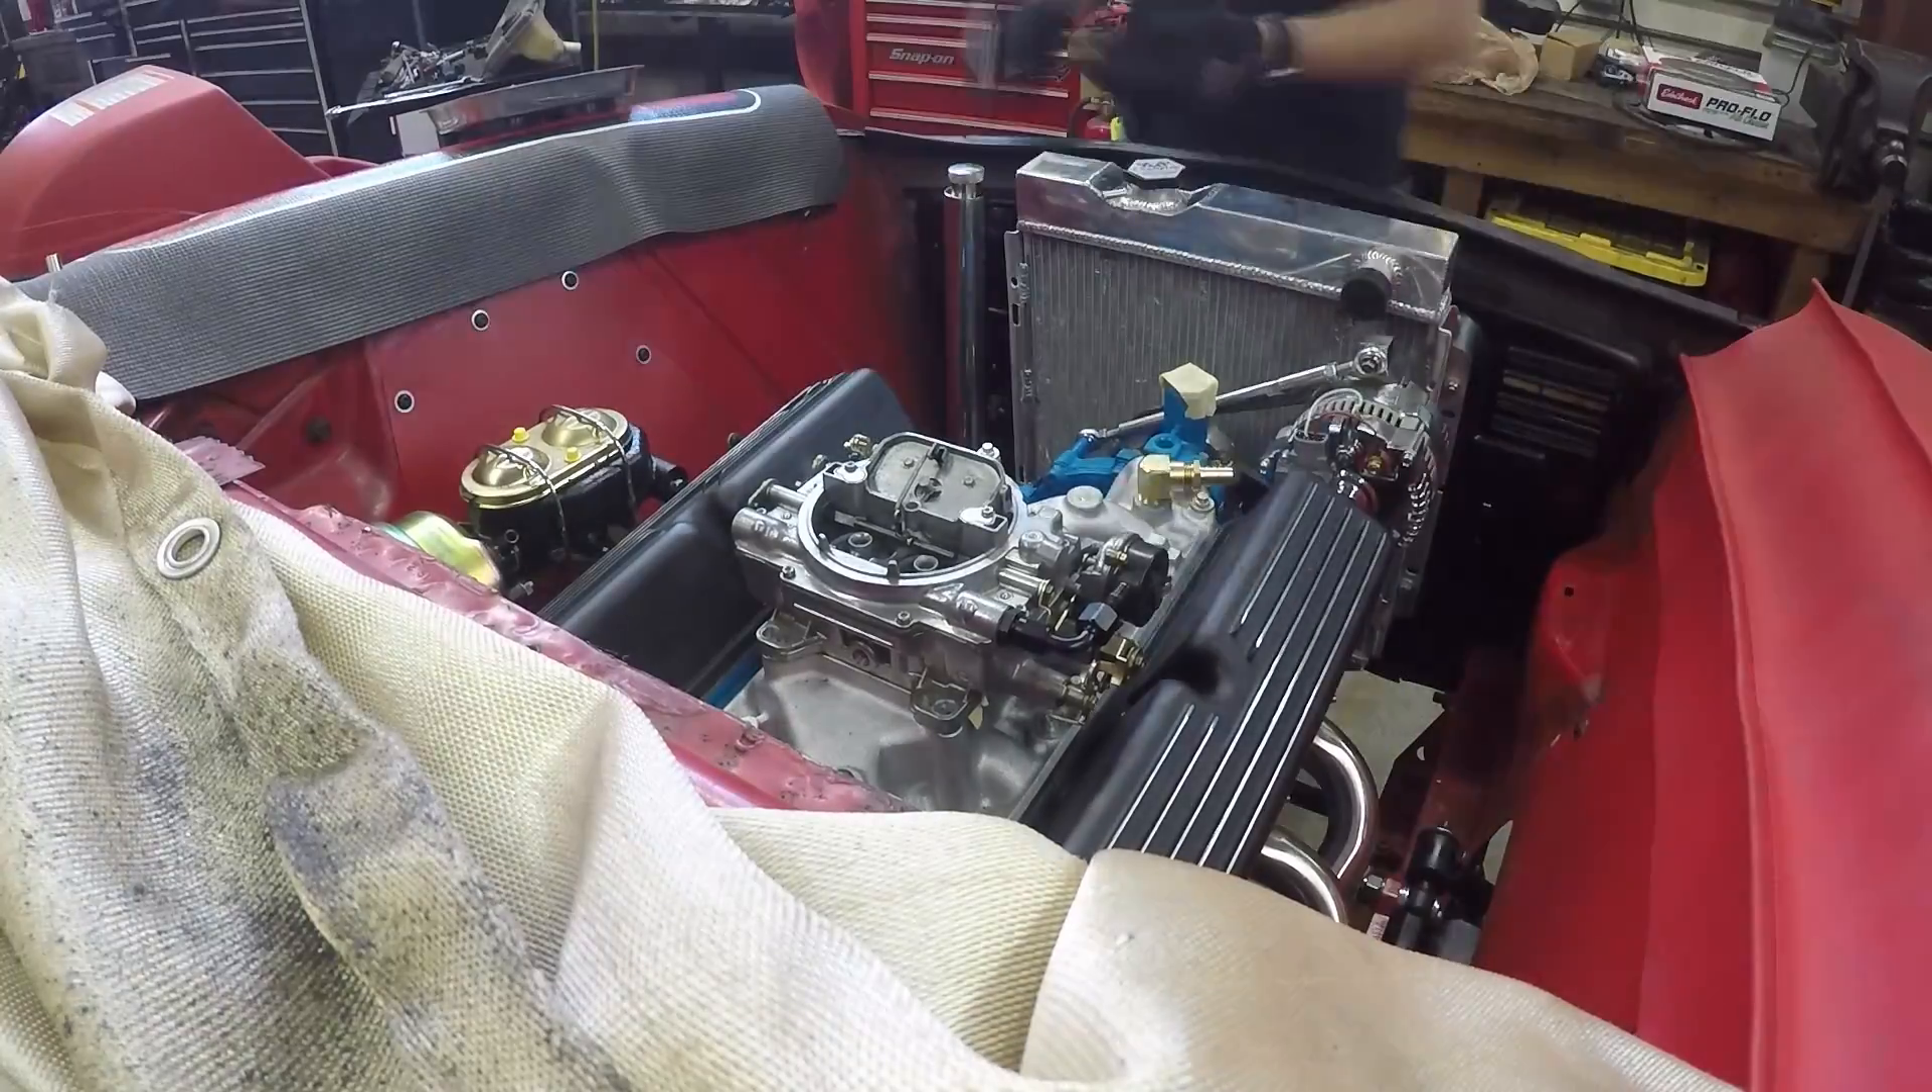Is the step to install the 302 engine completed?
Yes.